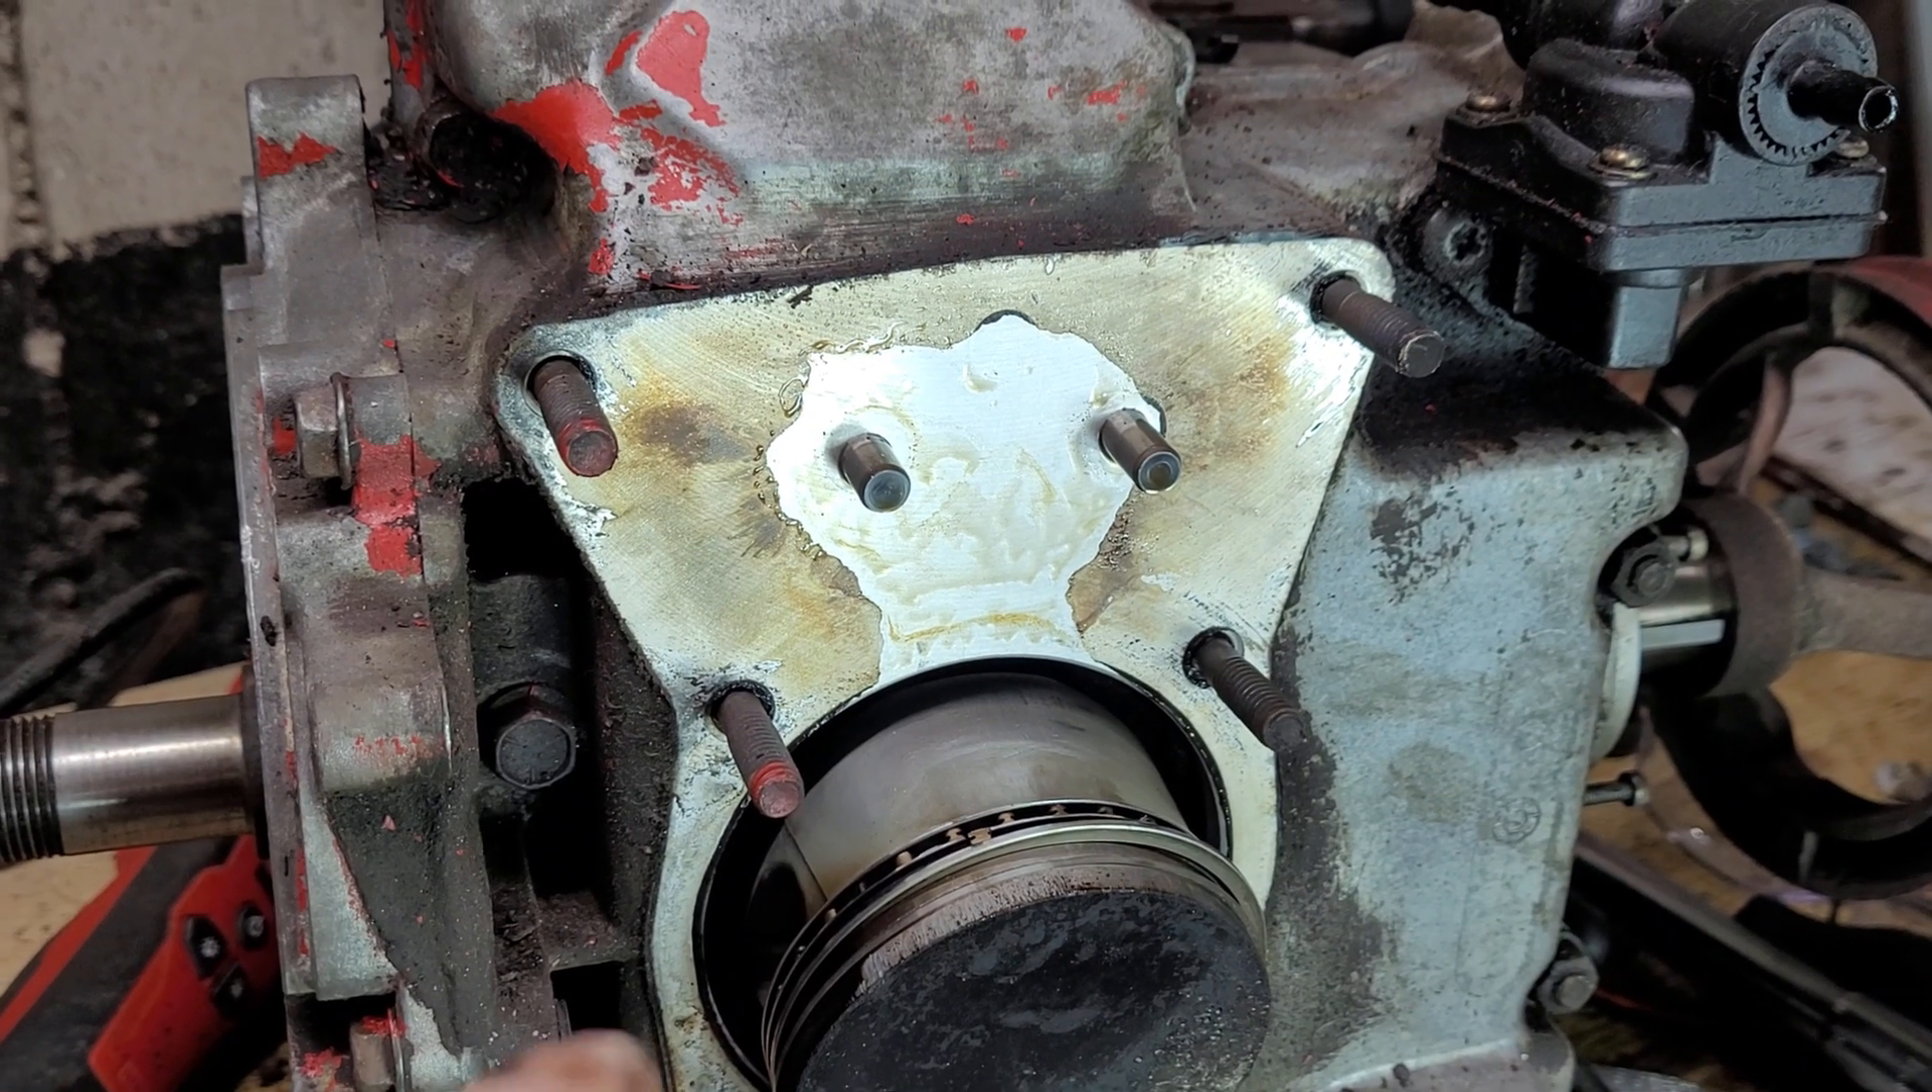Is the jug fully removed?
Yes.